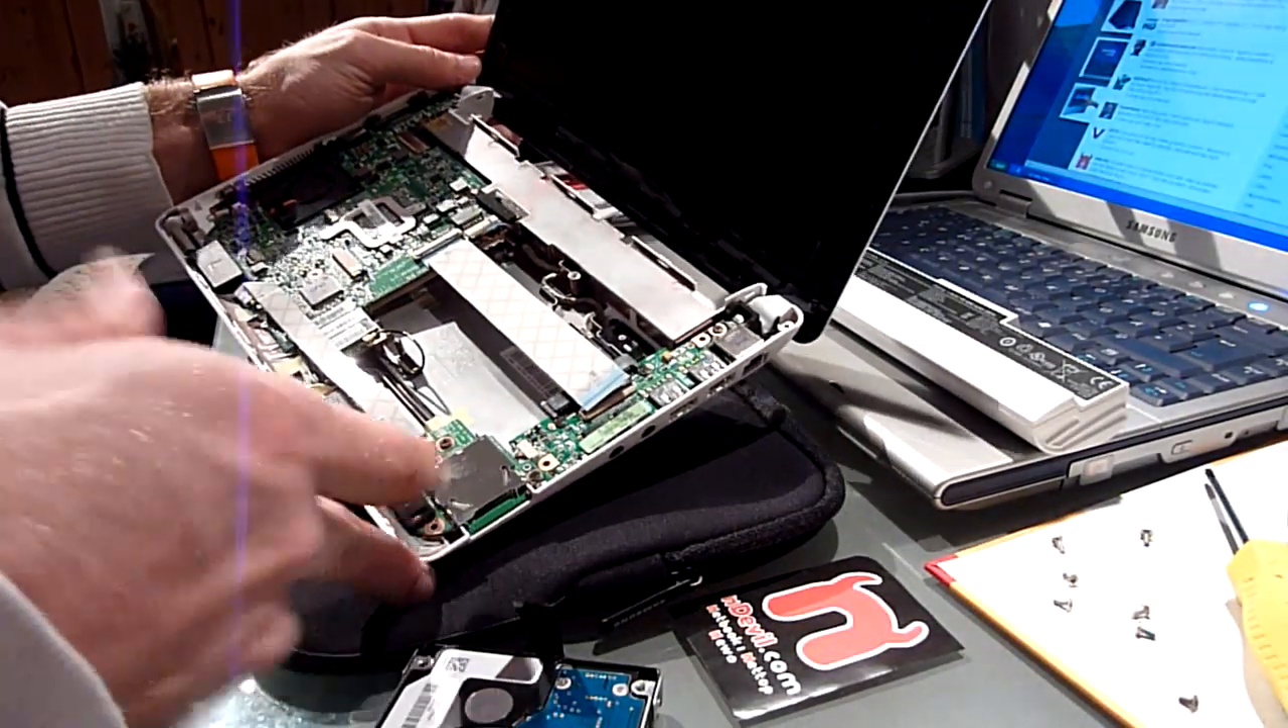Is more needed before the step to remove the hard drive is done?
No.